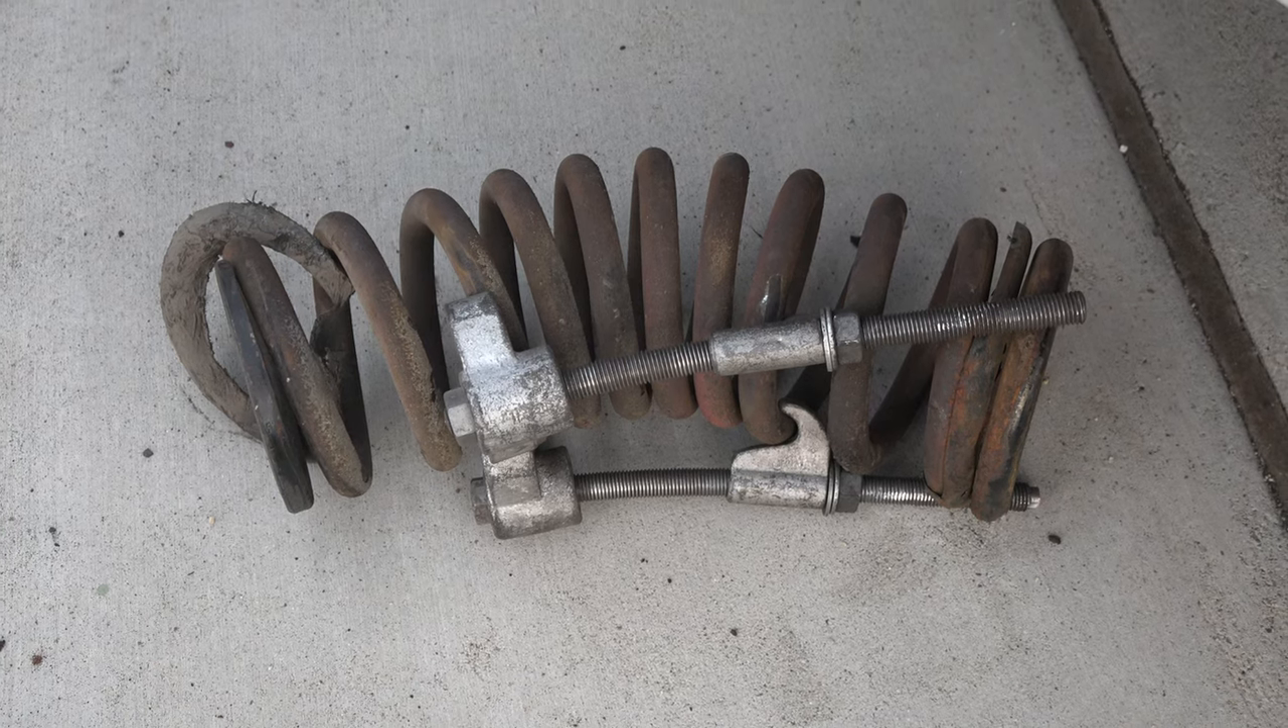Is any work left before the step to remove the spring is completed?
No.